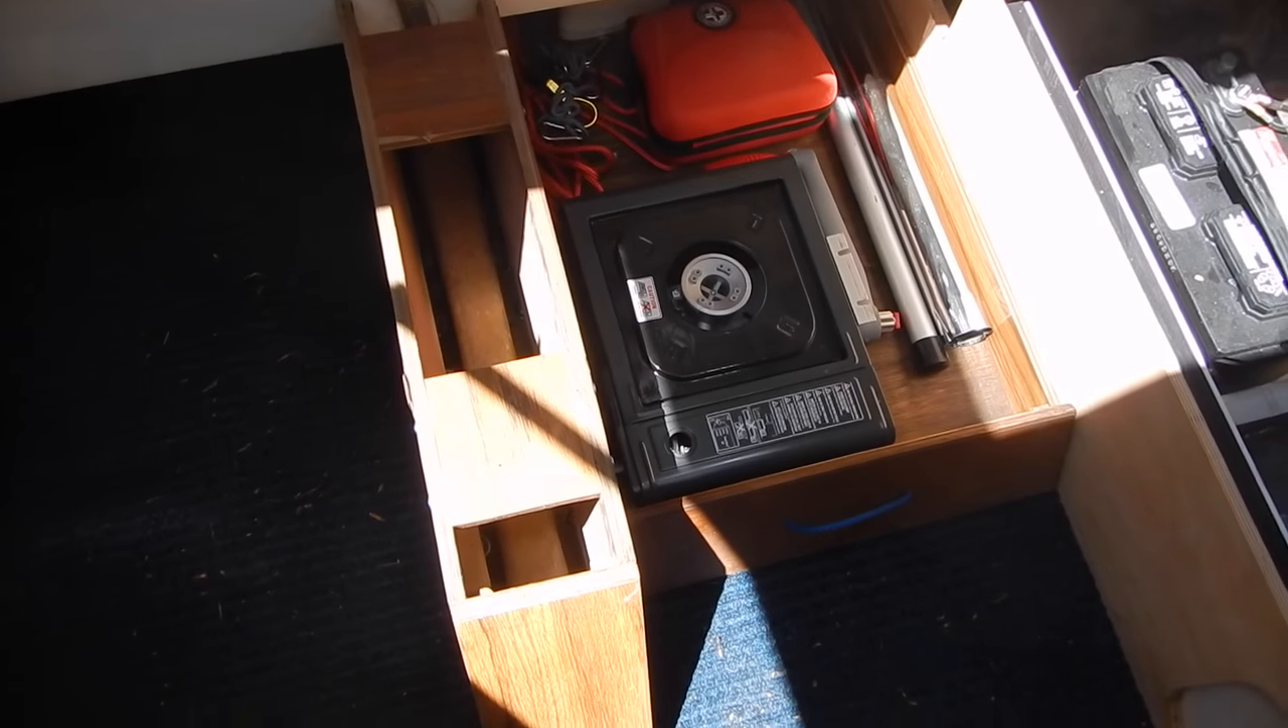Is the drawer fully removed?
No.